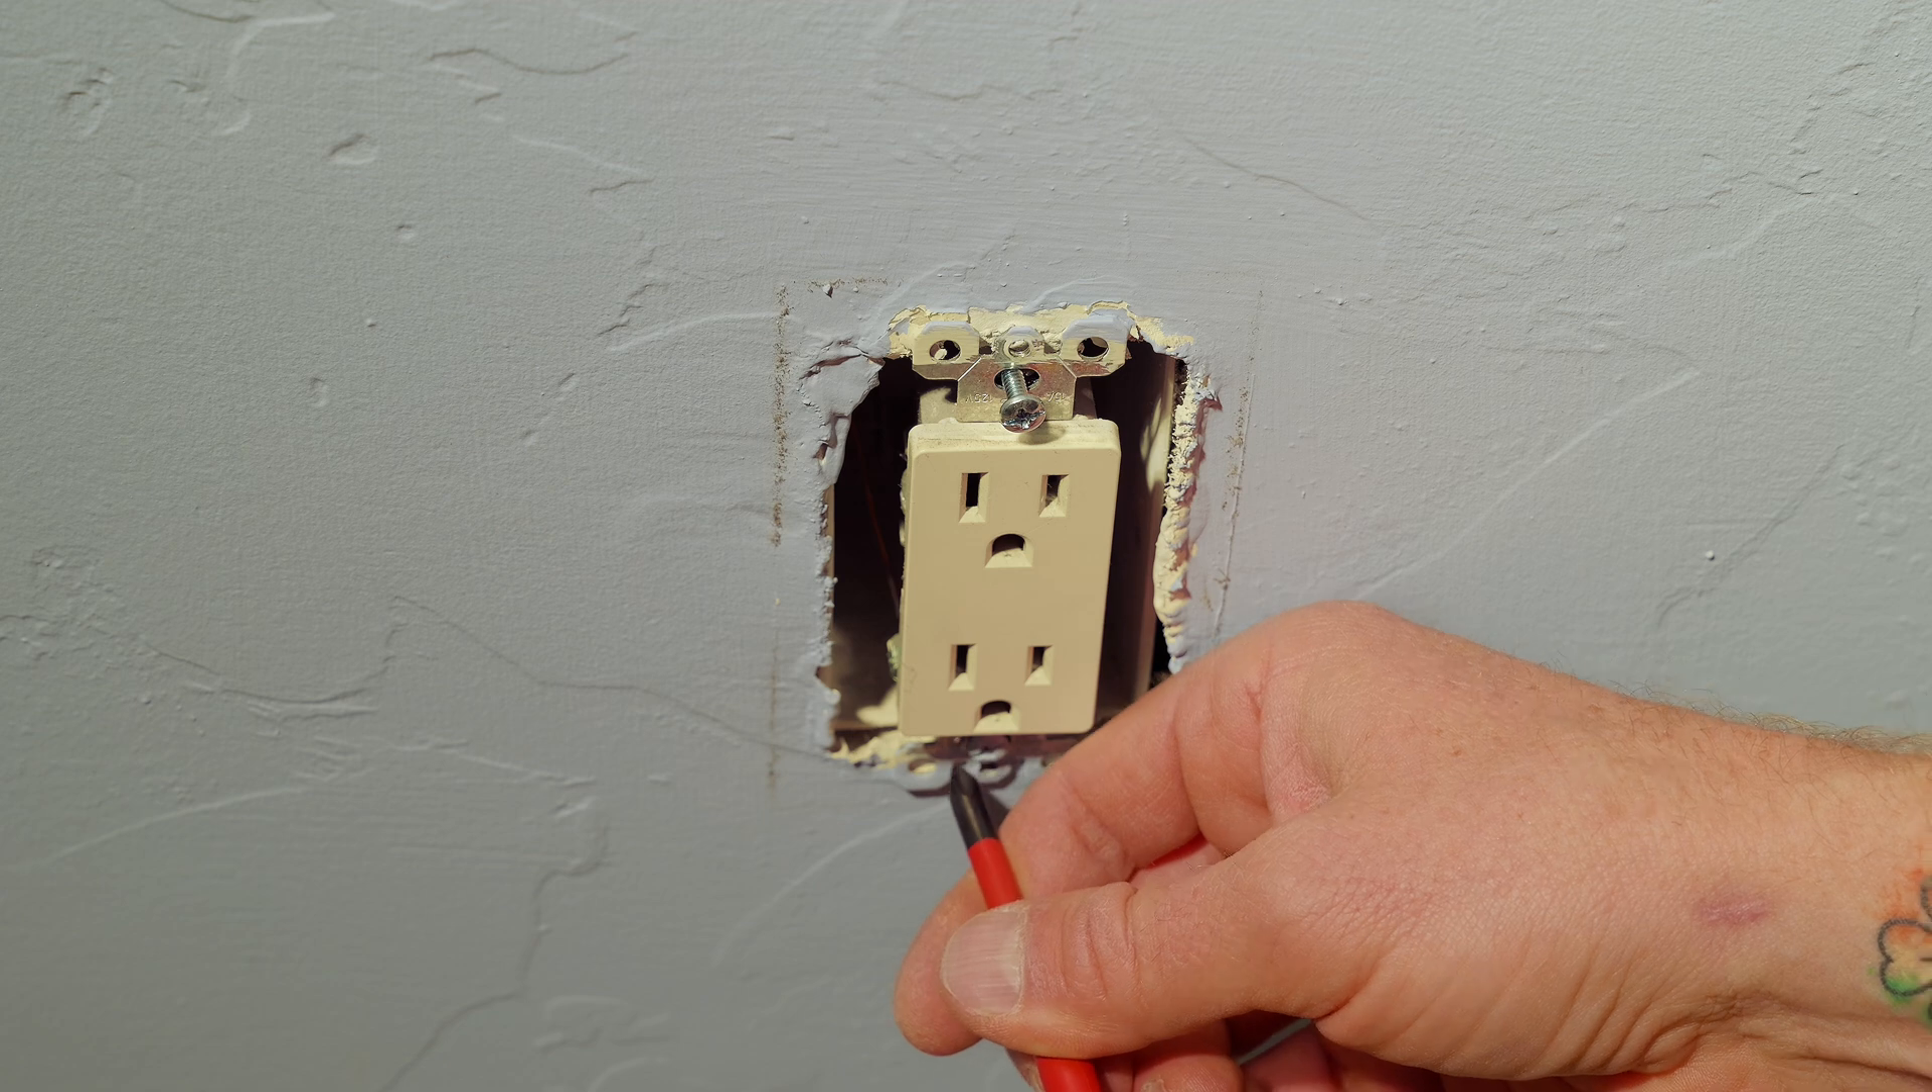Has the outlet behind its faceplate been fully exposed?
Yes.